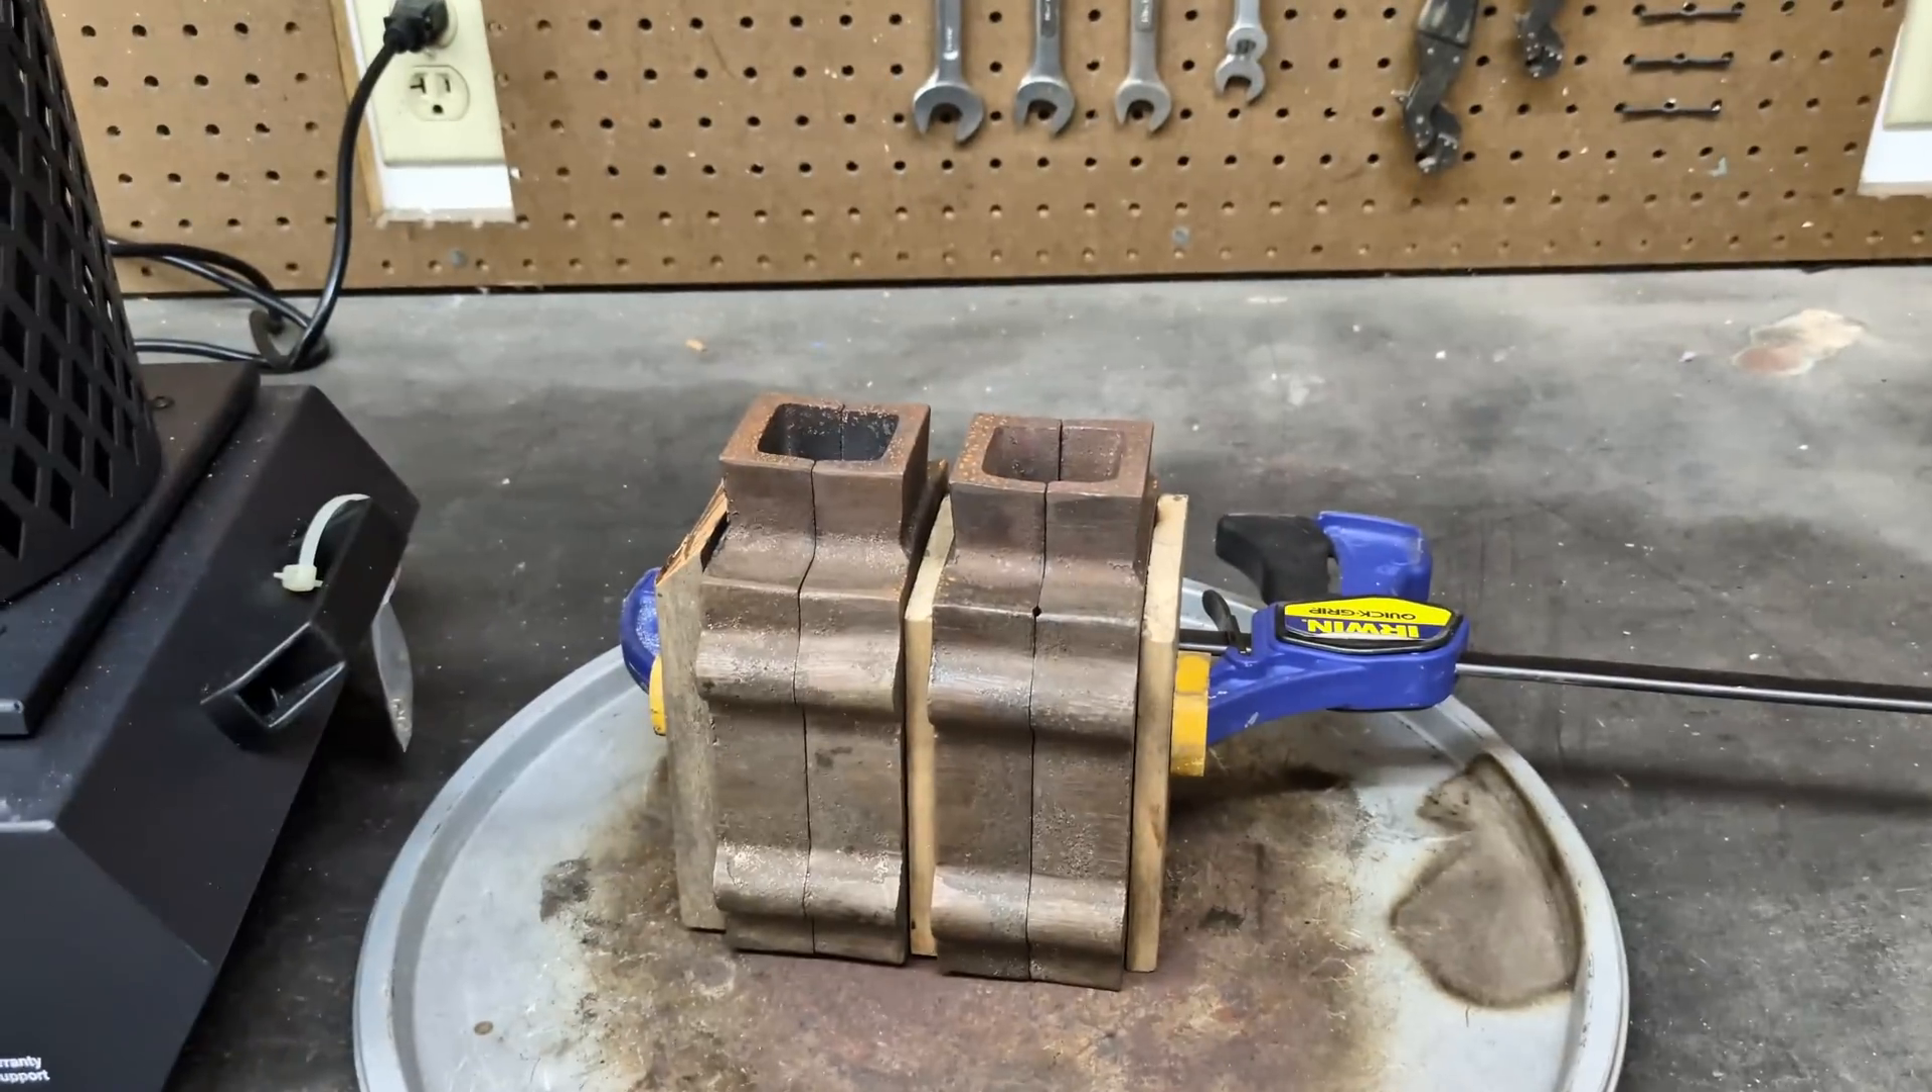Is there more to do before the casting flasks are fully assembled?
No.